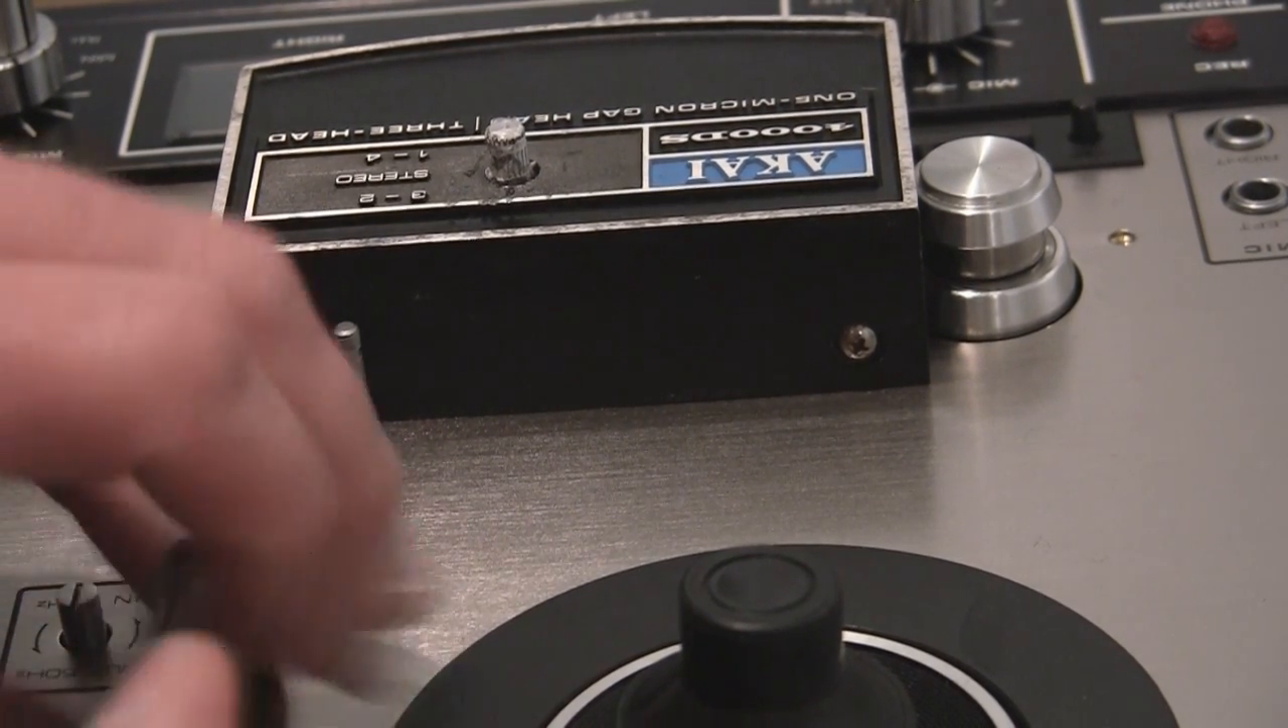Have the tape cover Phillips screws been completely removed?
No.